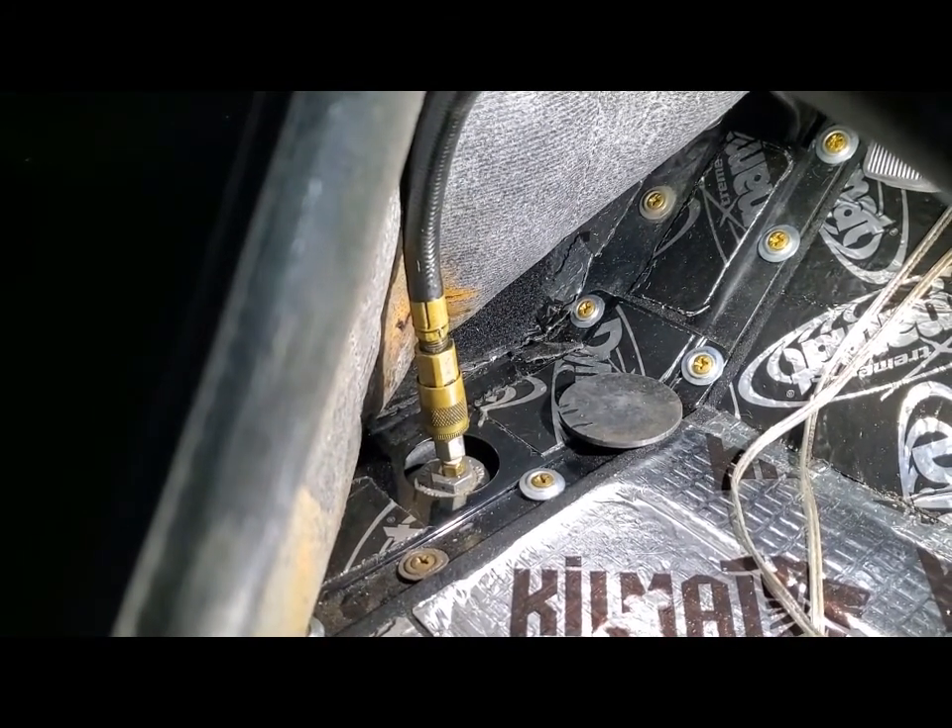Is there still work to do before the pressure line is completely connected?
No.